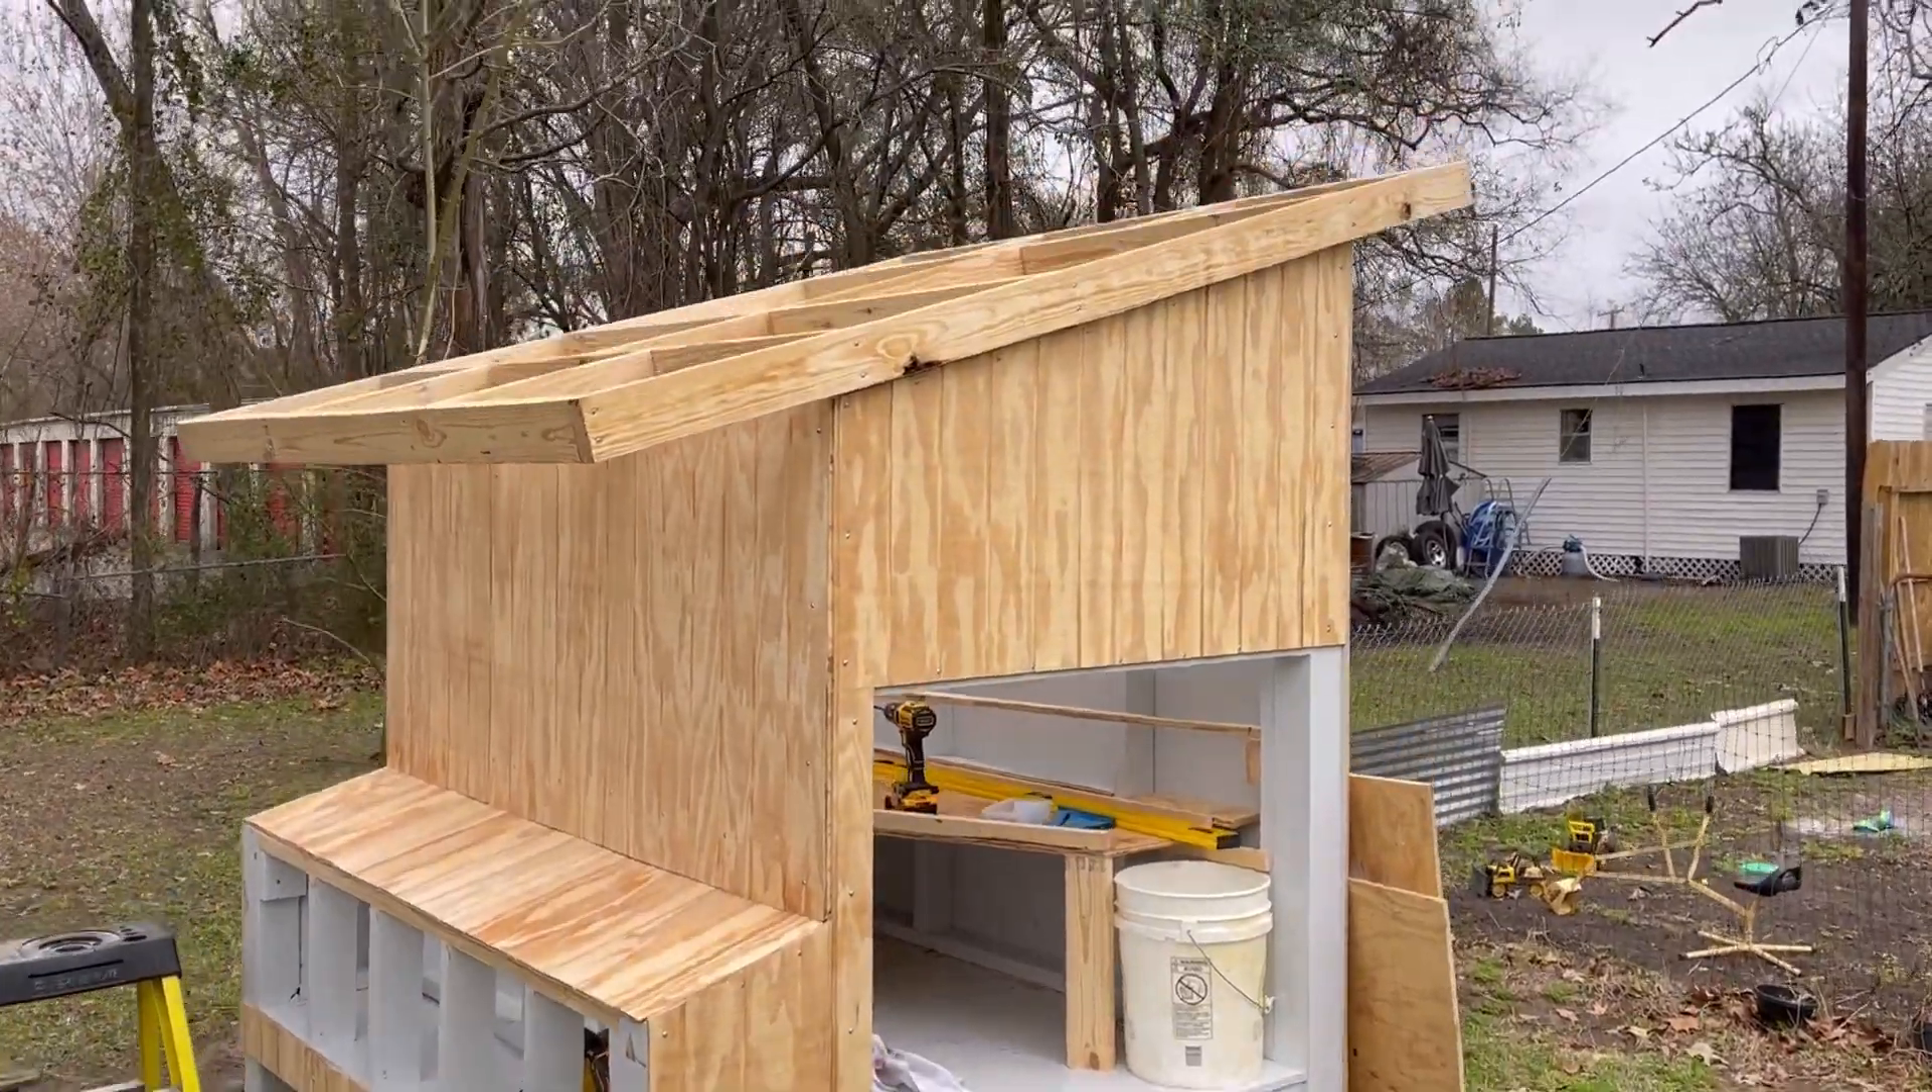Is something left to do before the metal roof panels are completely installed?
Yes.